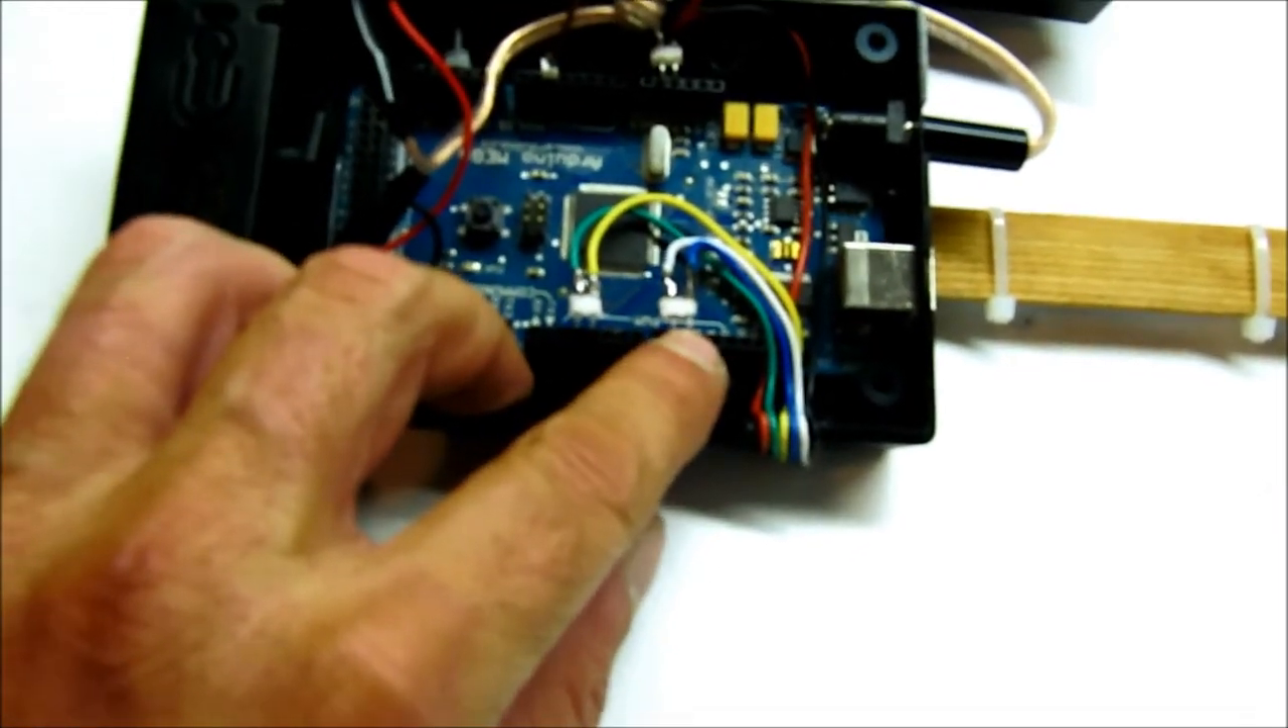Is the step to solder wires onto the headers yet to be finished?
No.